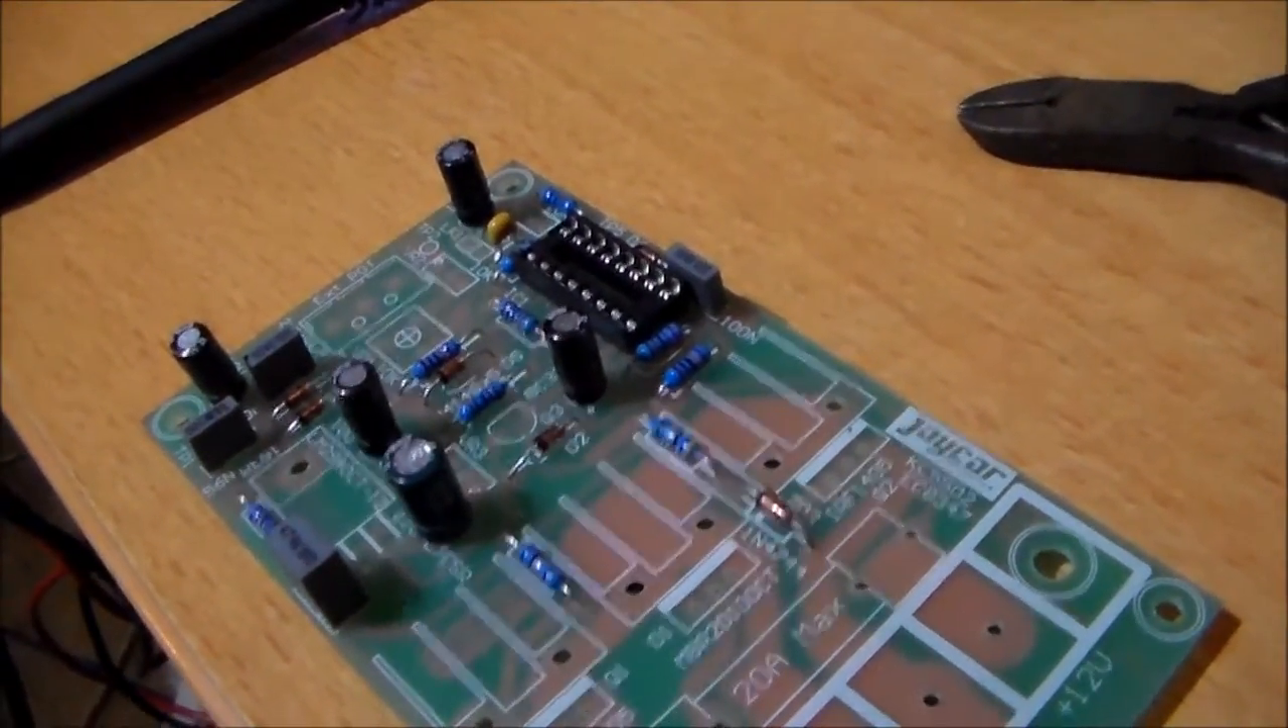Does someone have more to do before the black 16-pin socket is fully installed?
No.